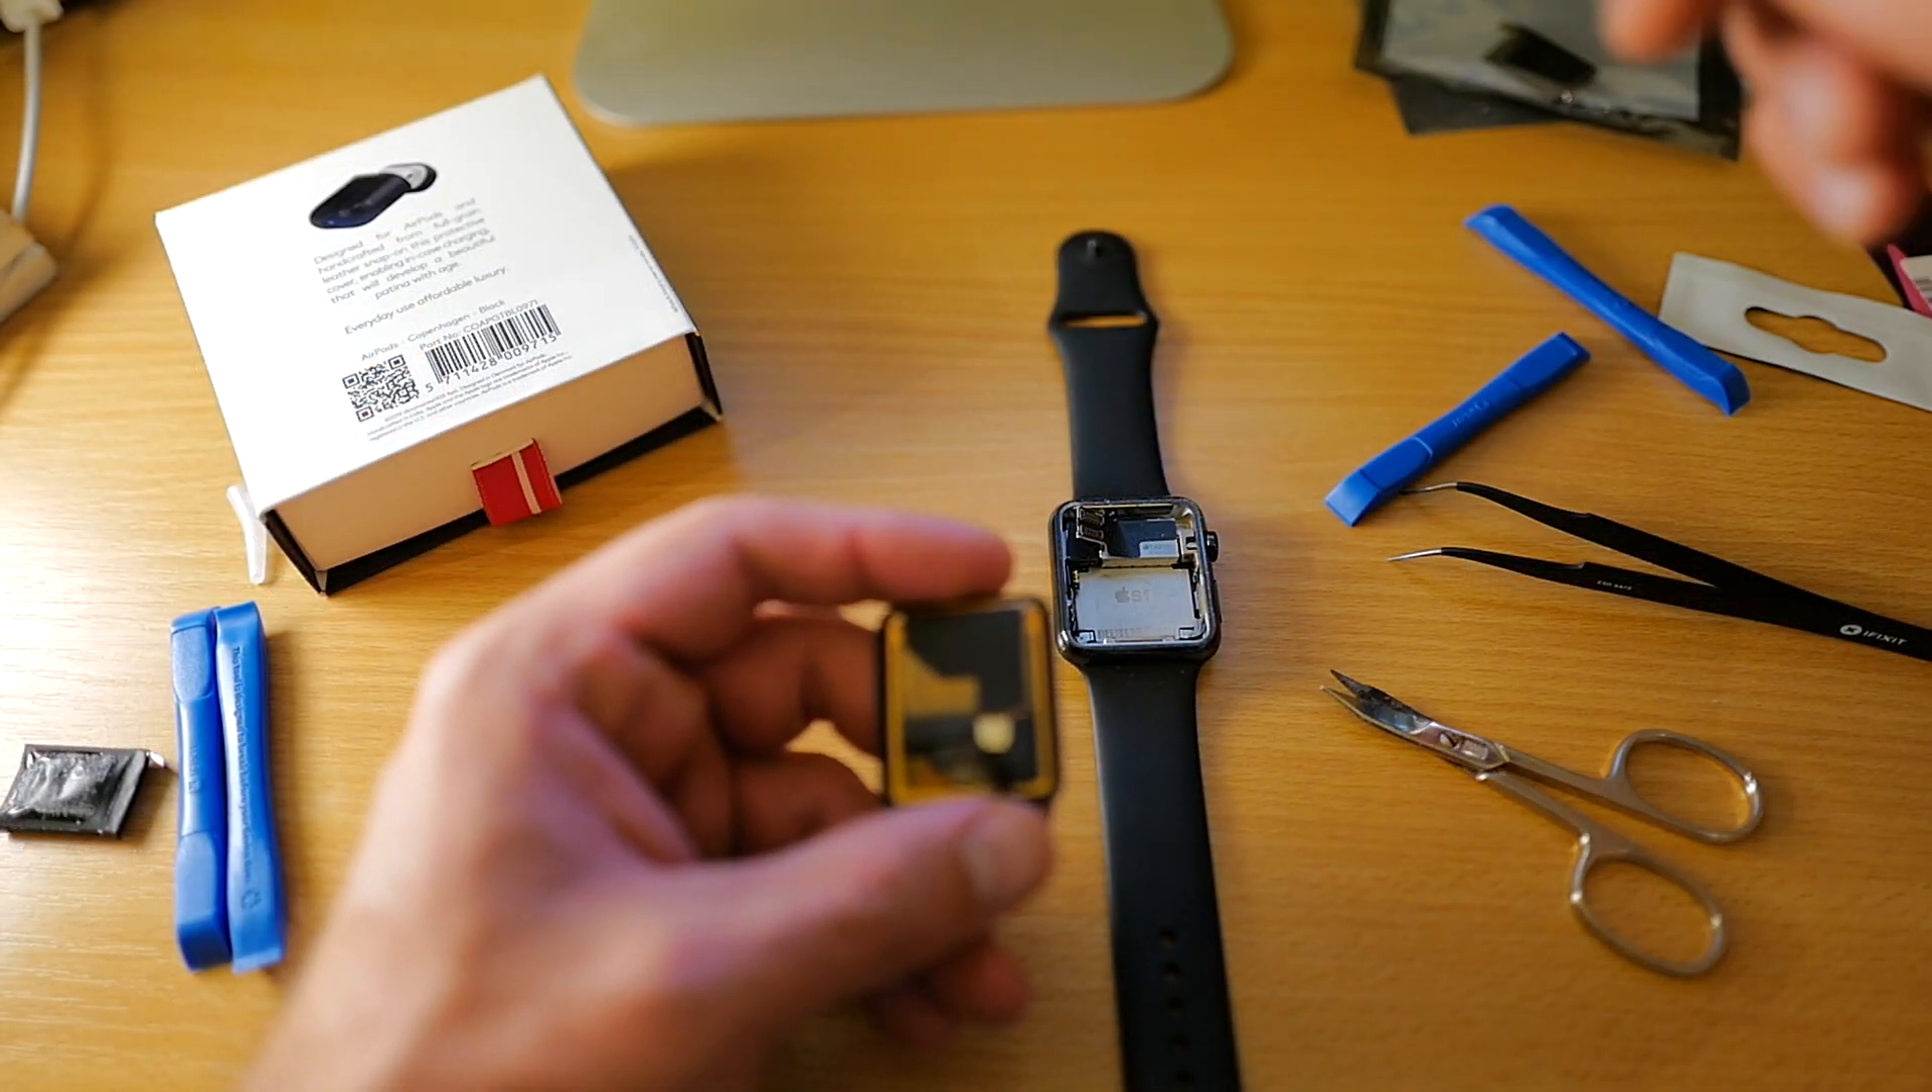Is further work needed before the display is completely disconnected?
No.